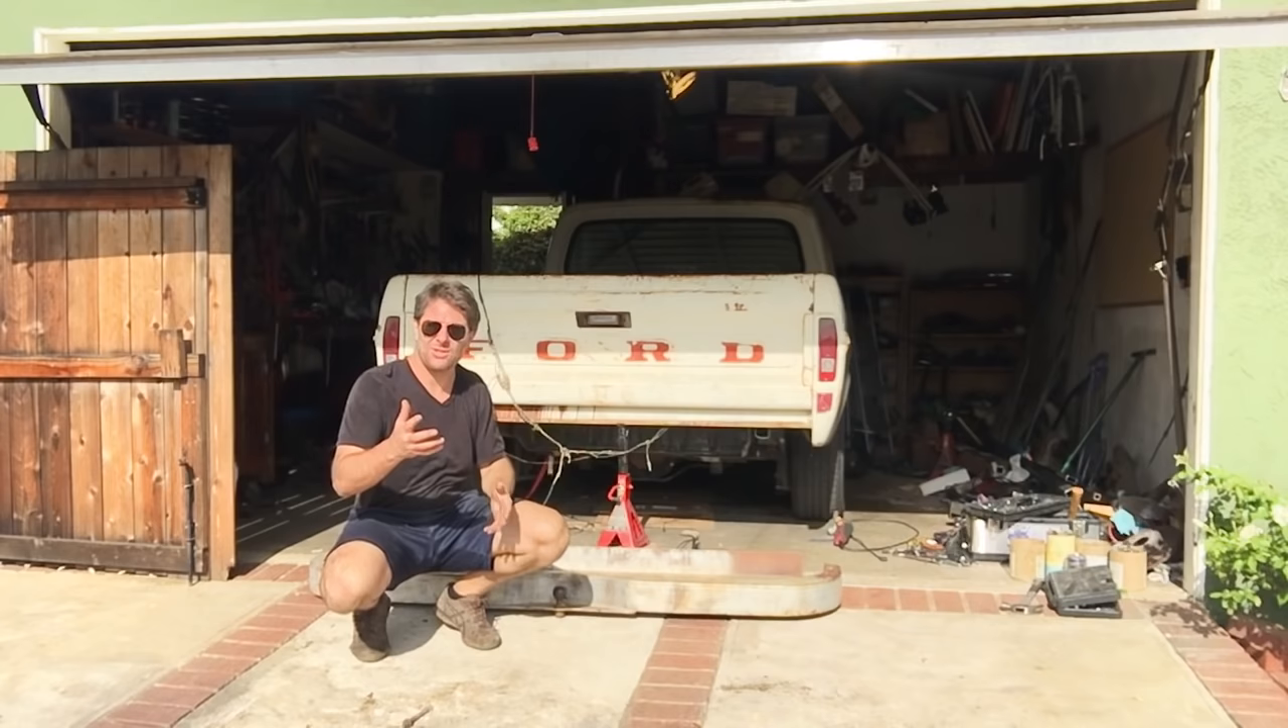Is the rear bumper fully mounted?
No.